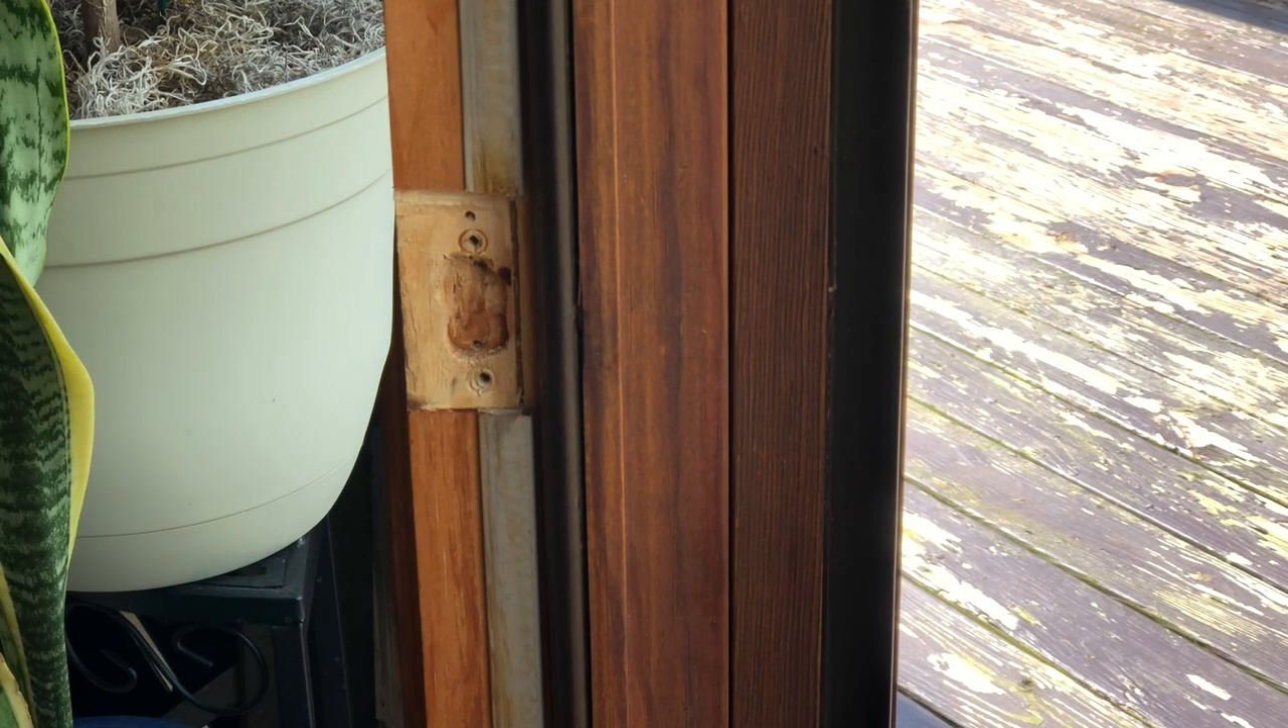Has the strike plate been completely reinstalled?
No.